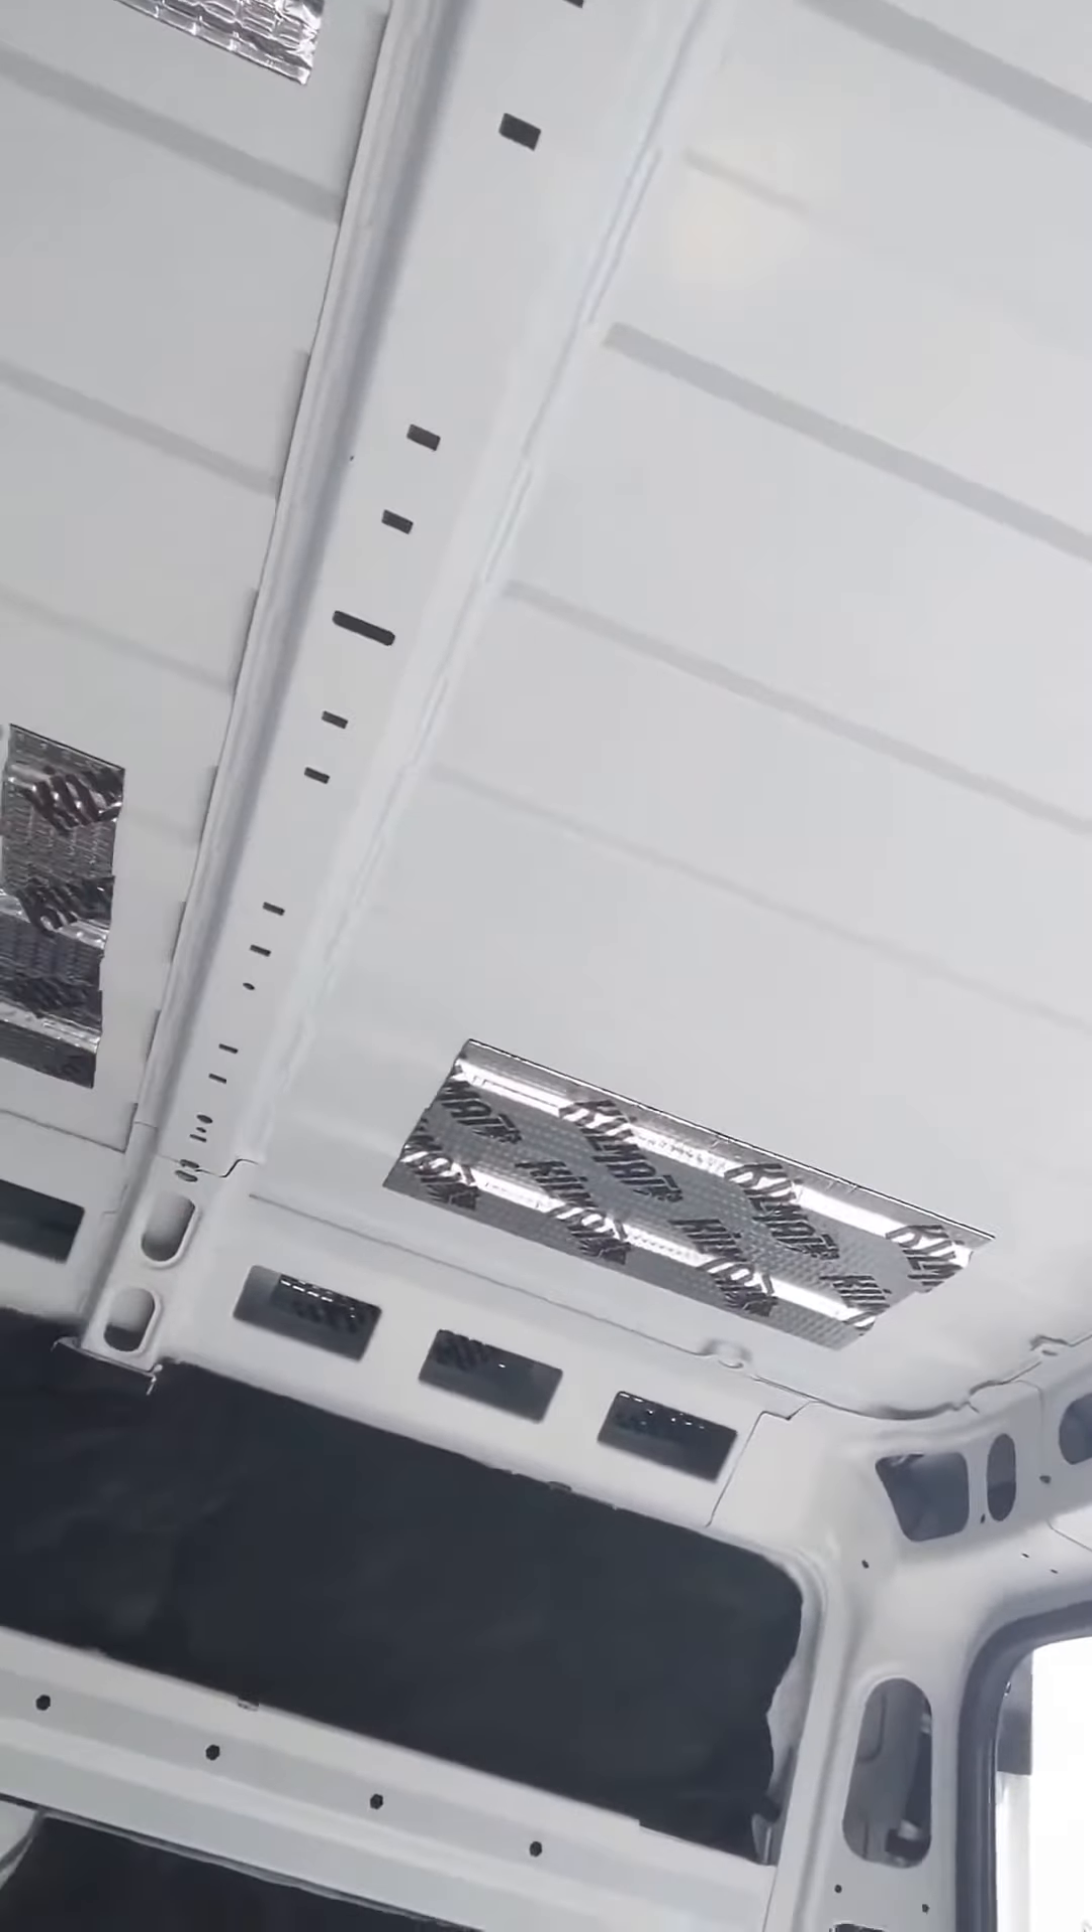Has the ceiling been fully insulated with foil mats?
No.